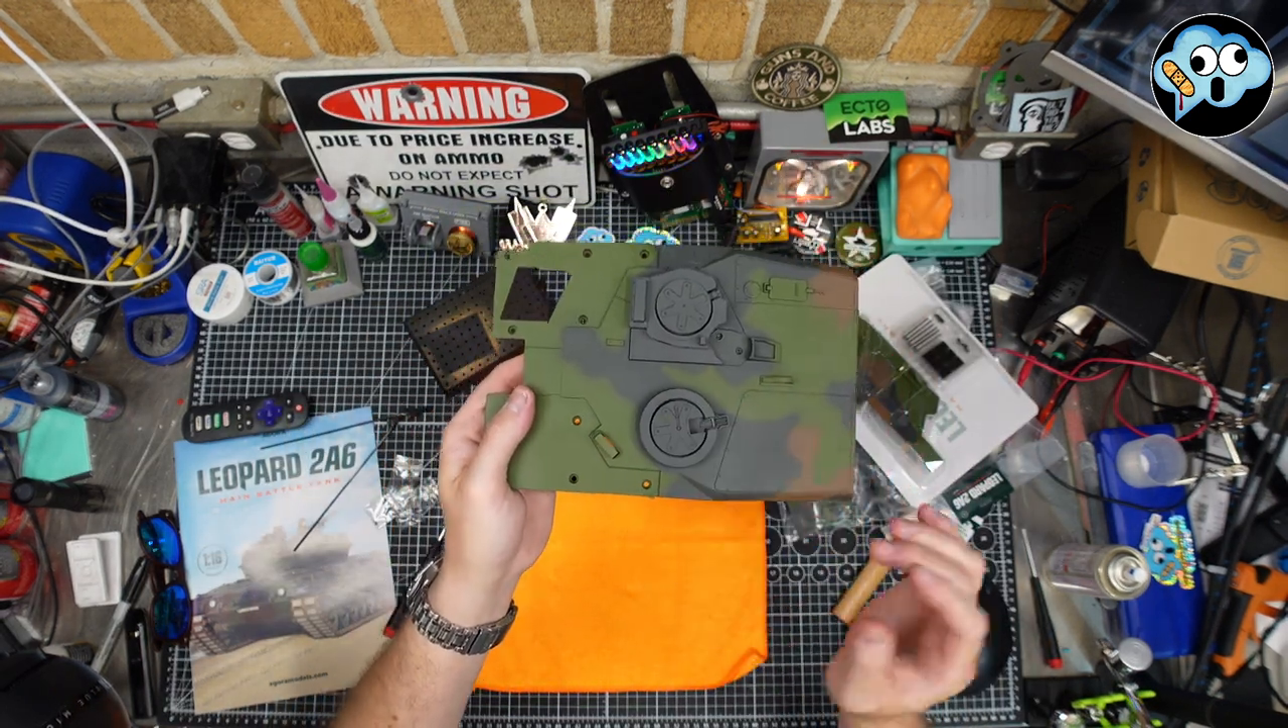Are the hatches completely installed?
Yes.